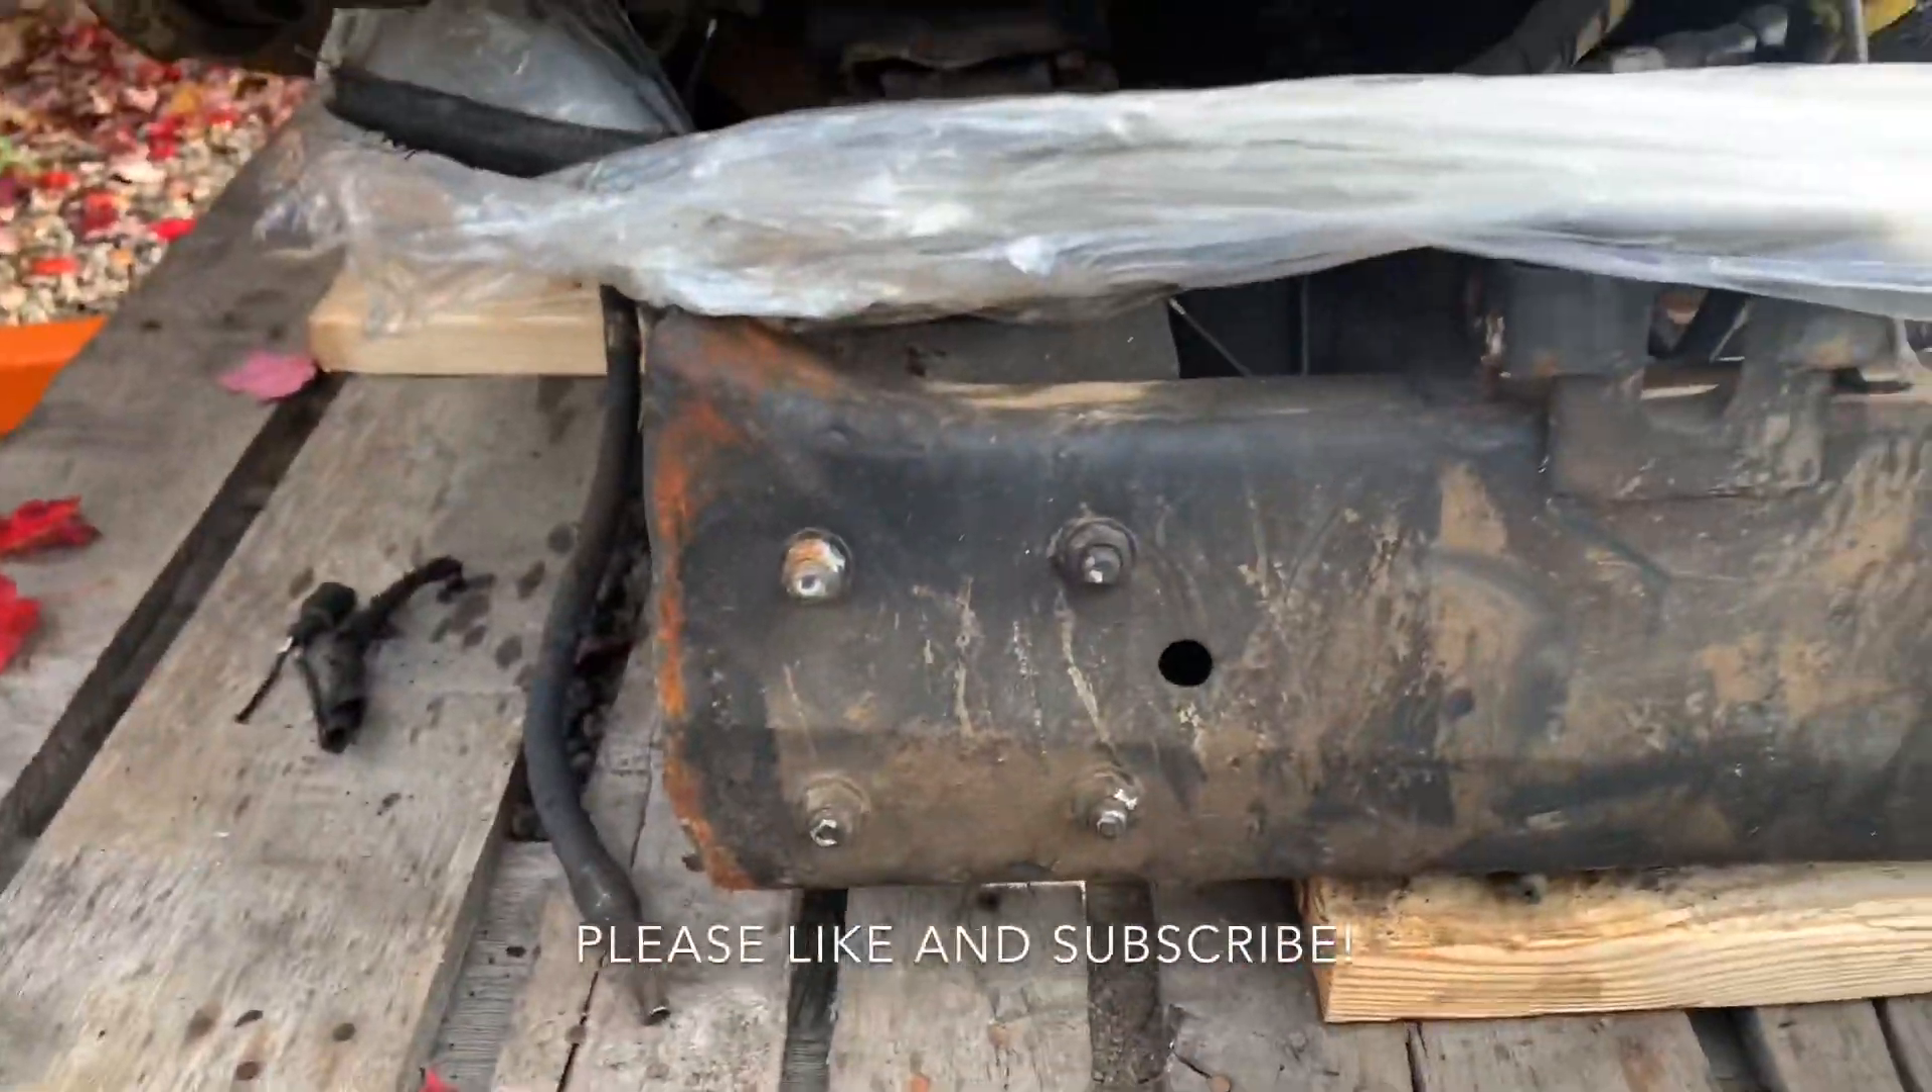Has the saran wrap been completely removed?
No.